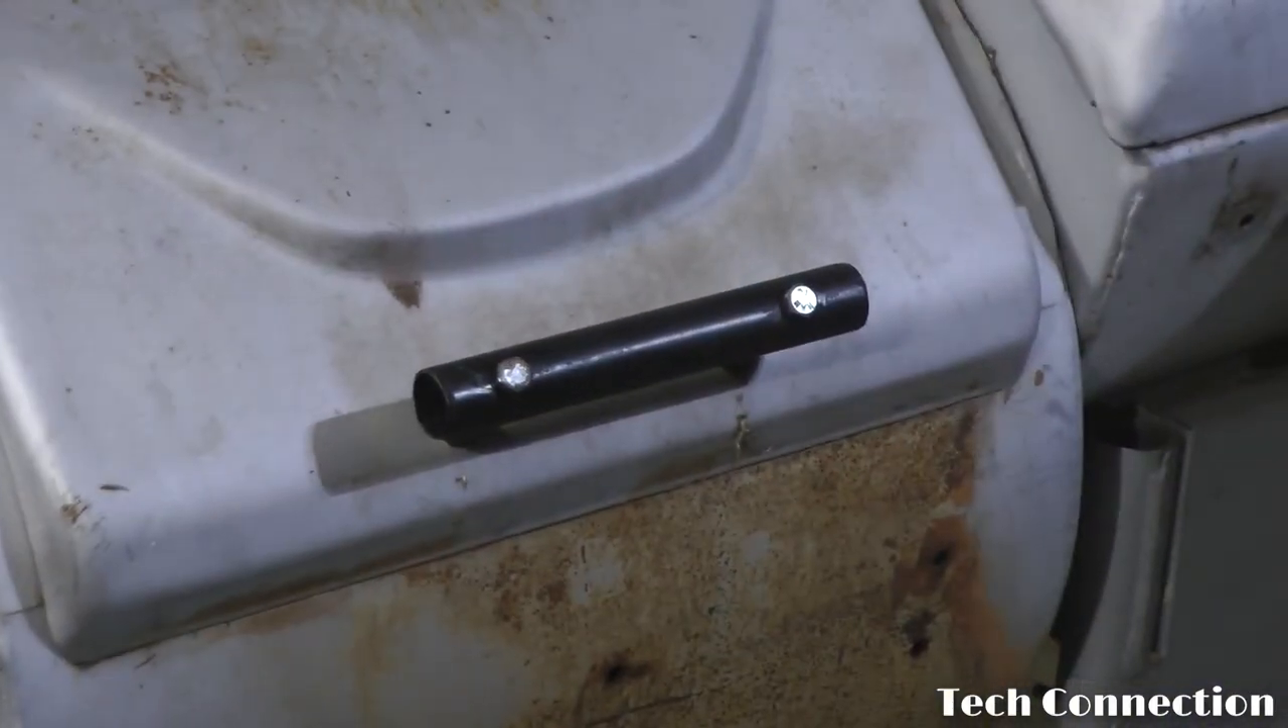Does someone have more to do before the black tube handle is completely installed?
No.